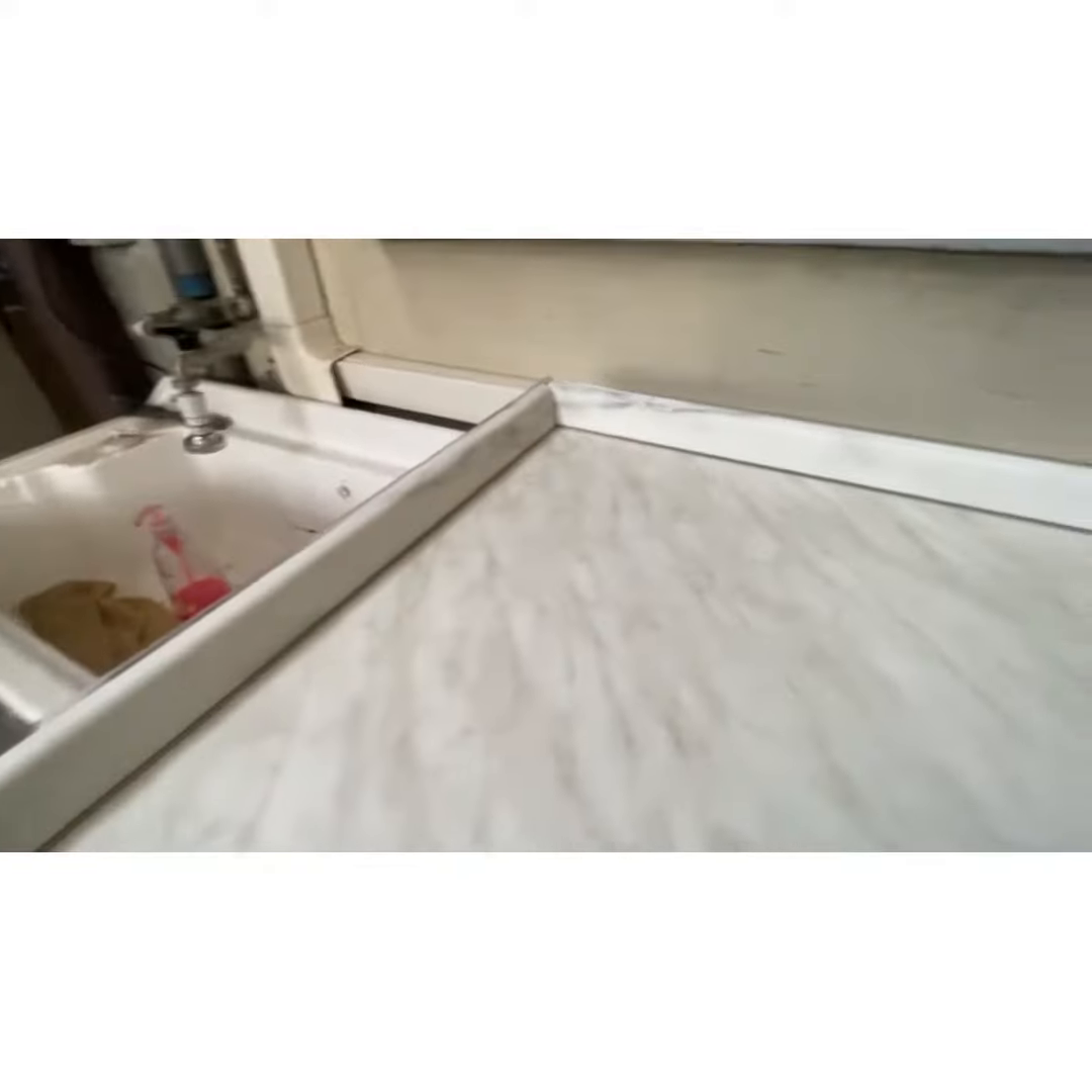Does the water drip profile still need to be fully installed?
No.